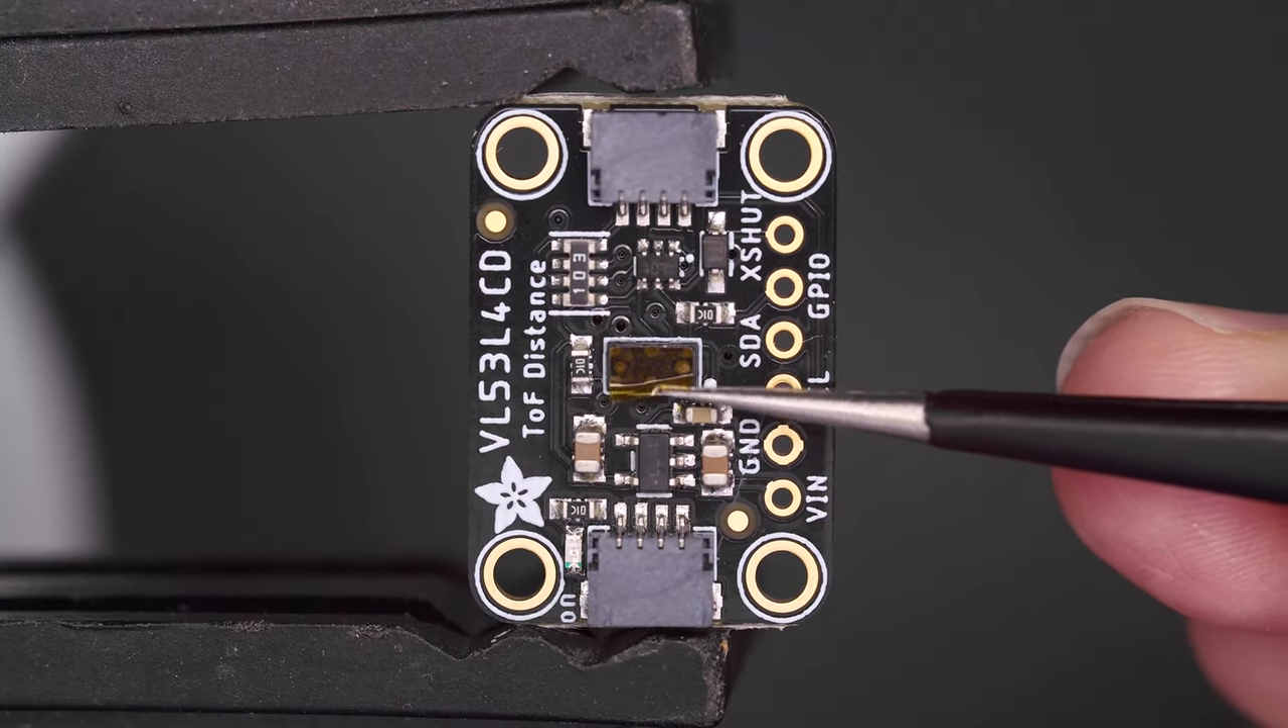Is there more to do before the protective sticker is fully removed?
Yes.